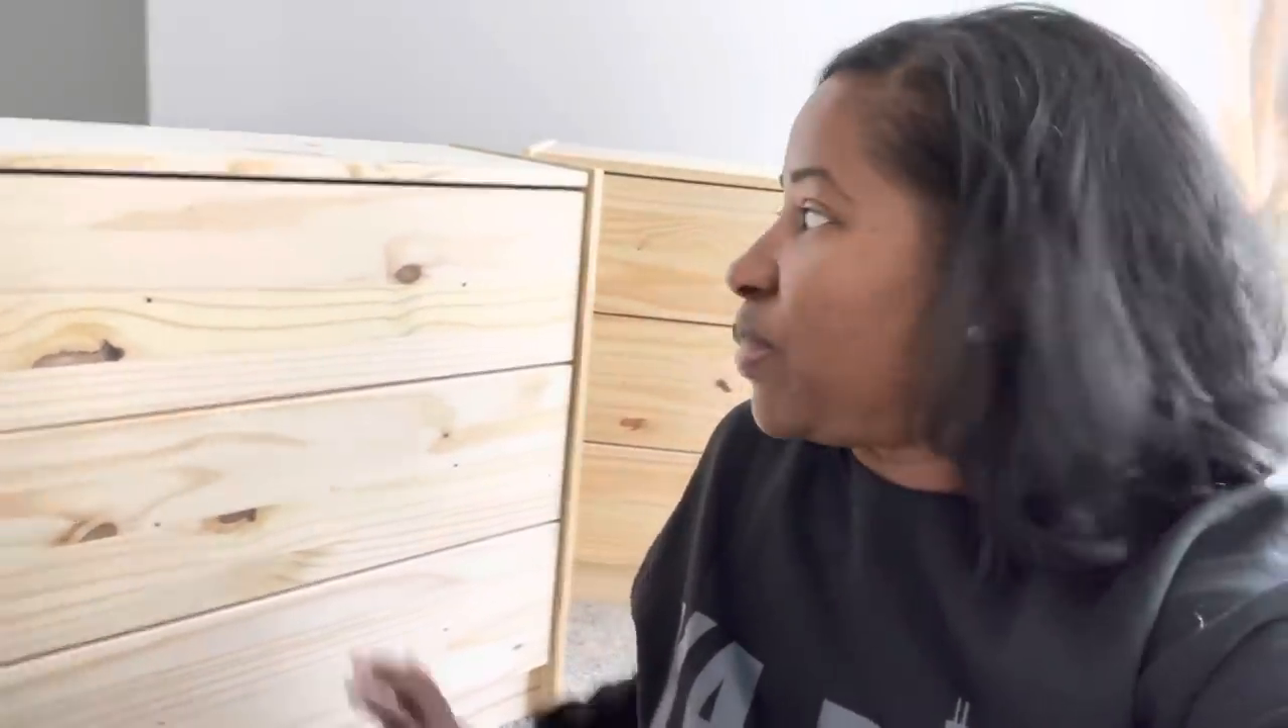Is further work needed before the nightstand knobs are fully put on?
Yes.